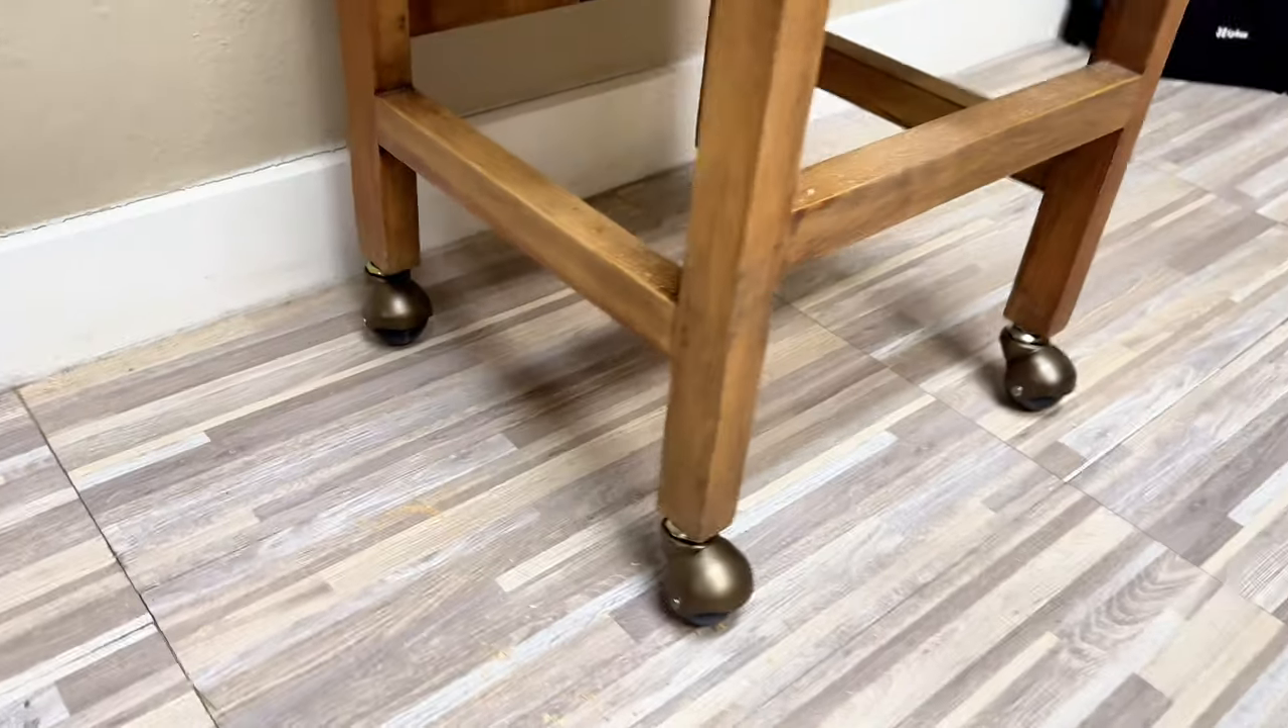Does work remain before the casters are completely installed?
No.